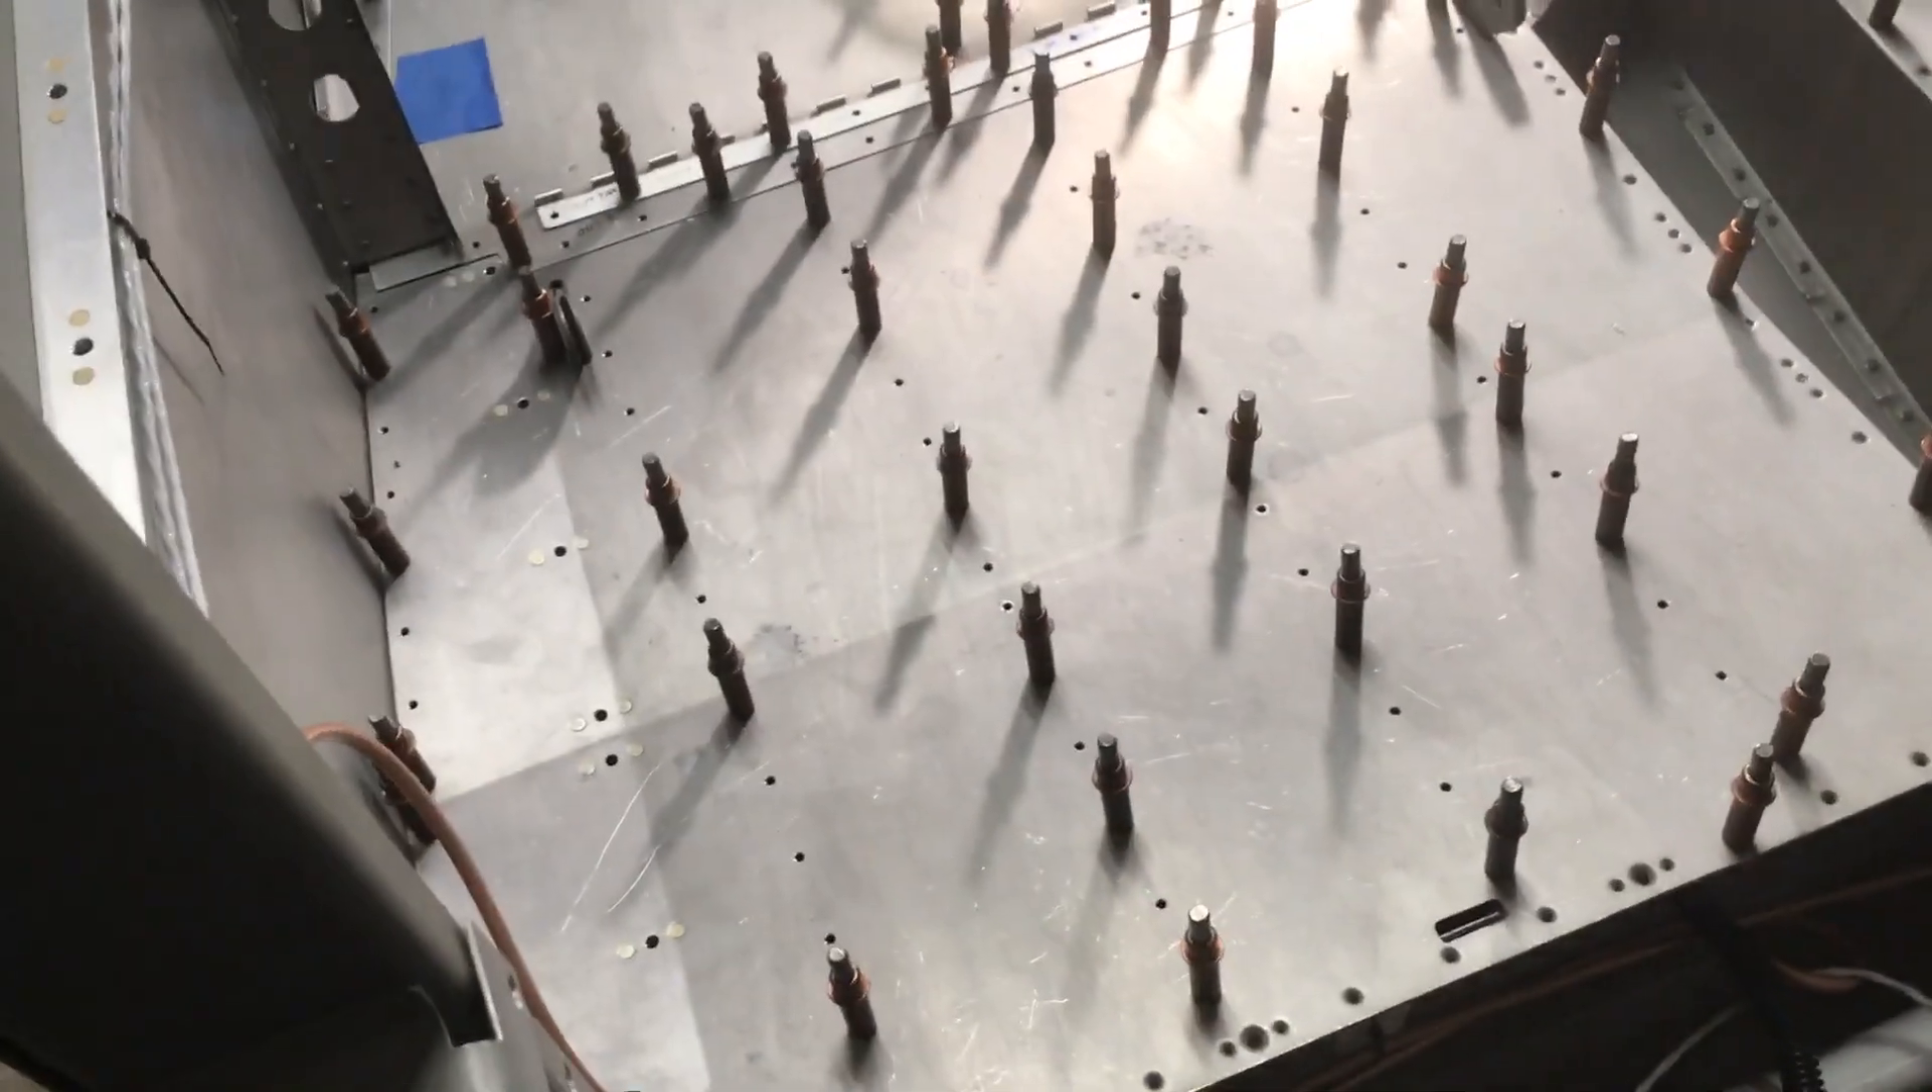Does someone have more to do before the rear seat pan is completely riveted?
Yes.